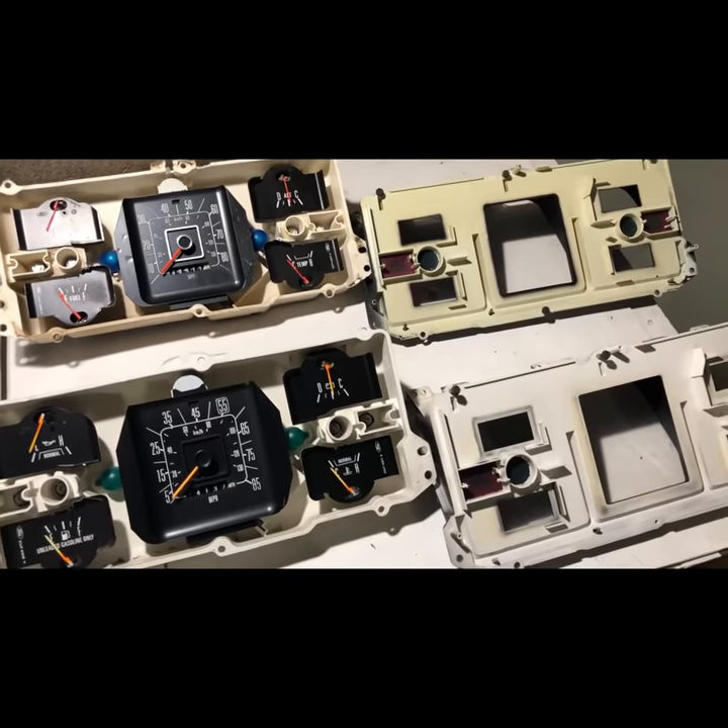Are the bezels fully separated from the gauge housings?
Yes.